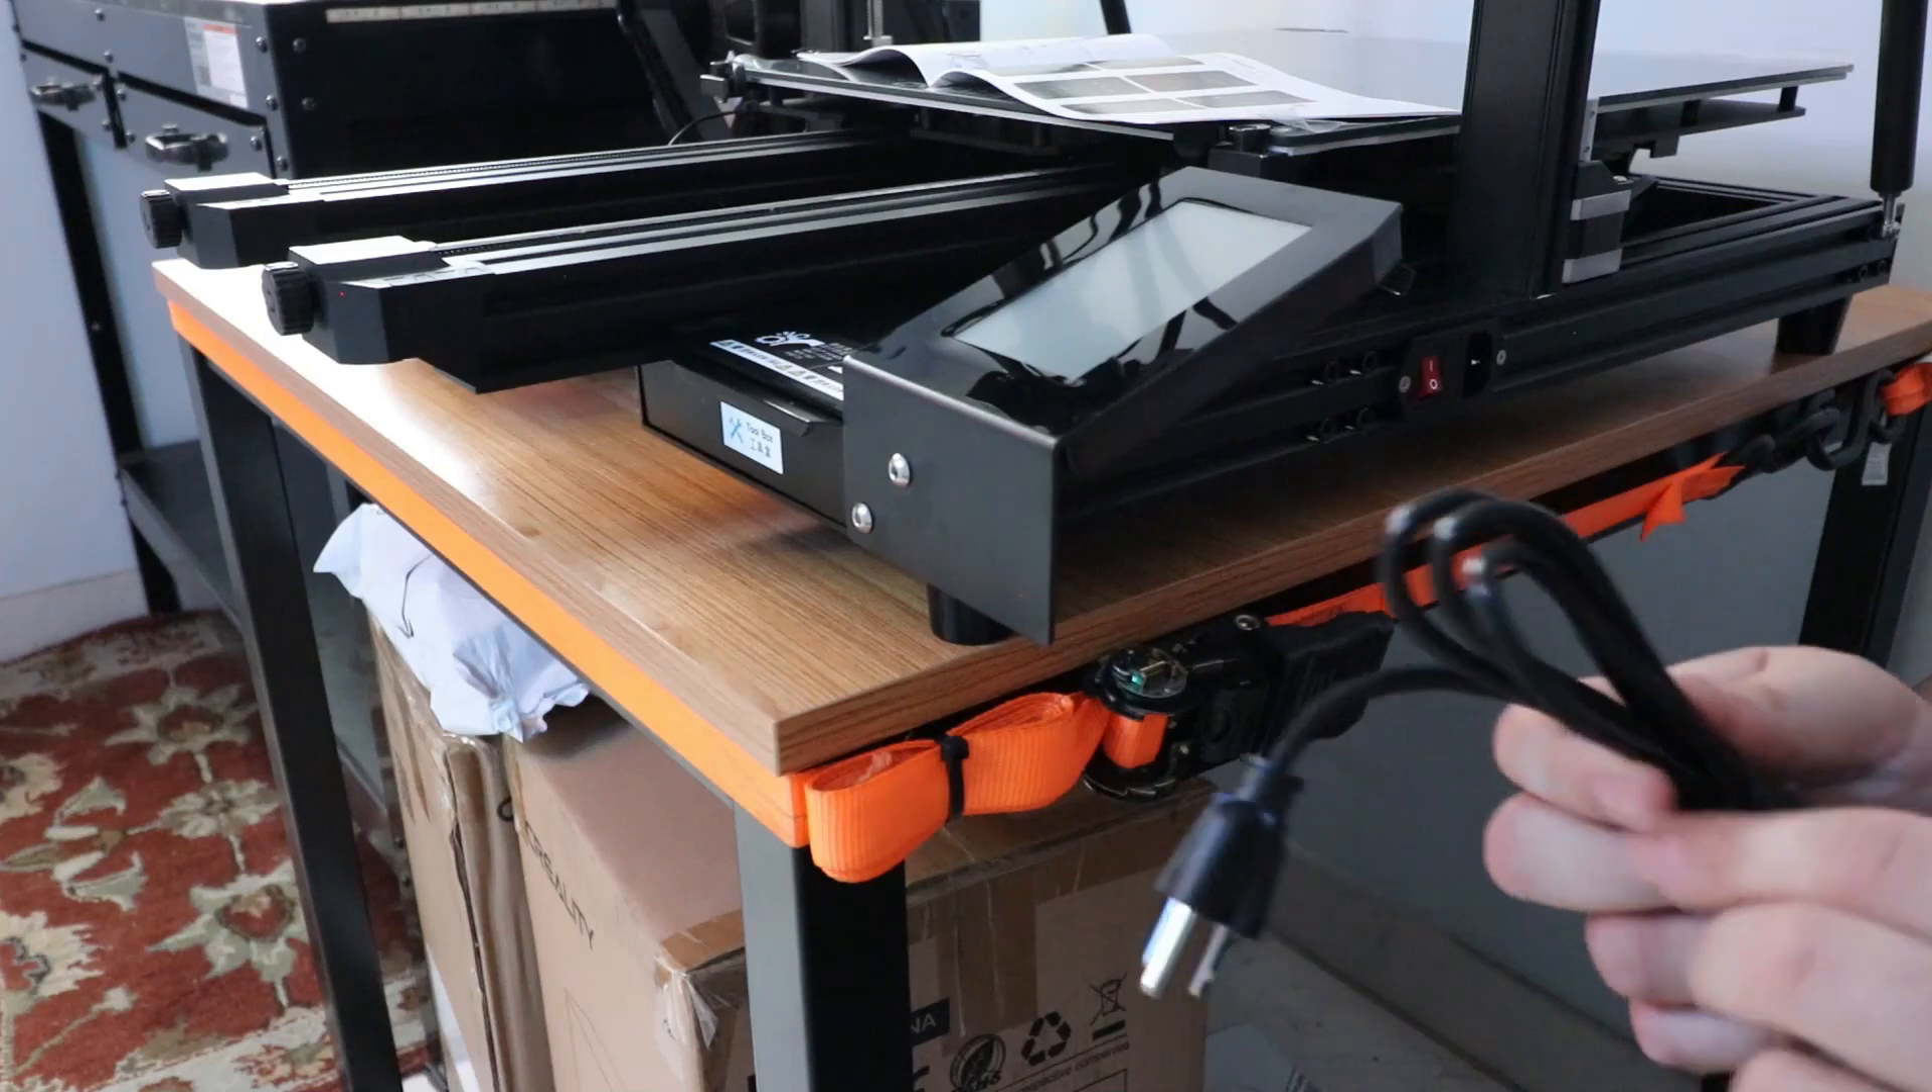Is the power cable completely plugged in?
No.